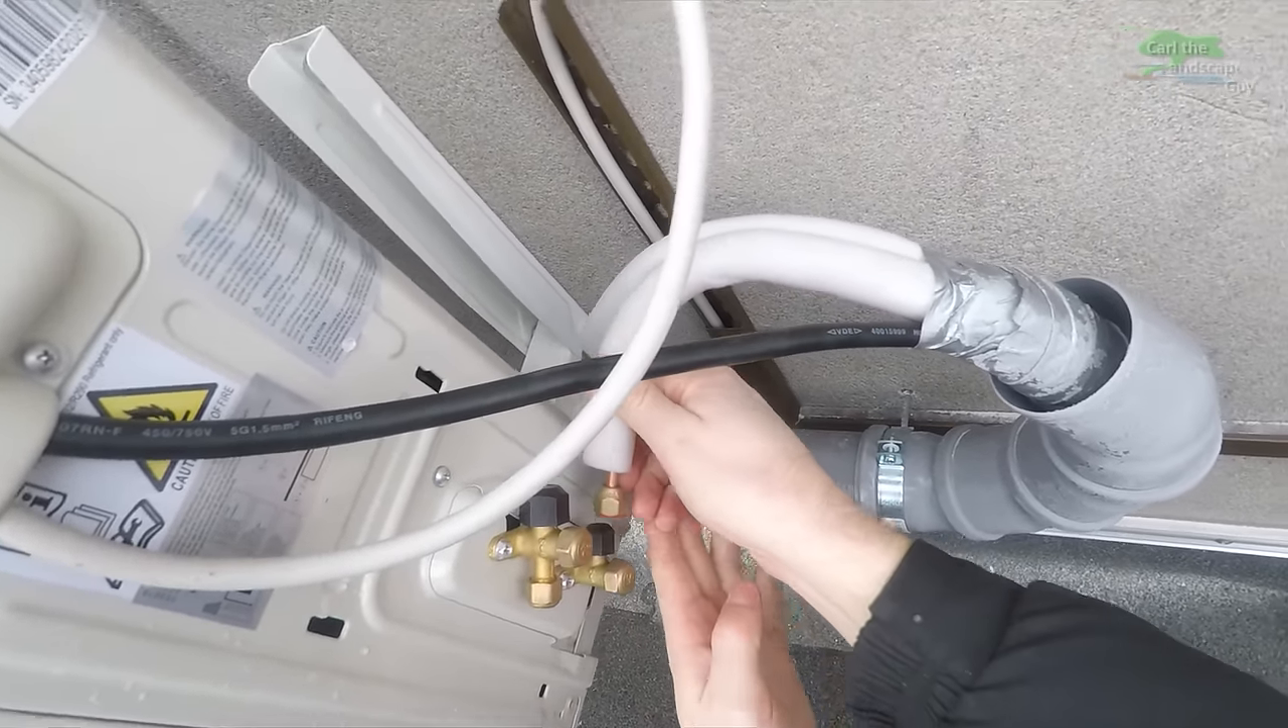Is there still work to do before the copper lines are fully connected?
Yes.